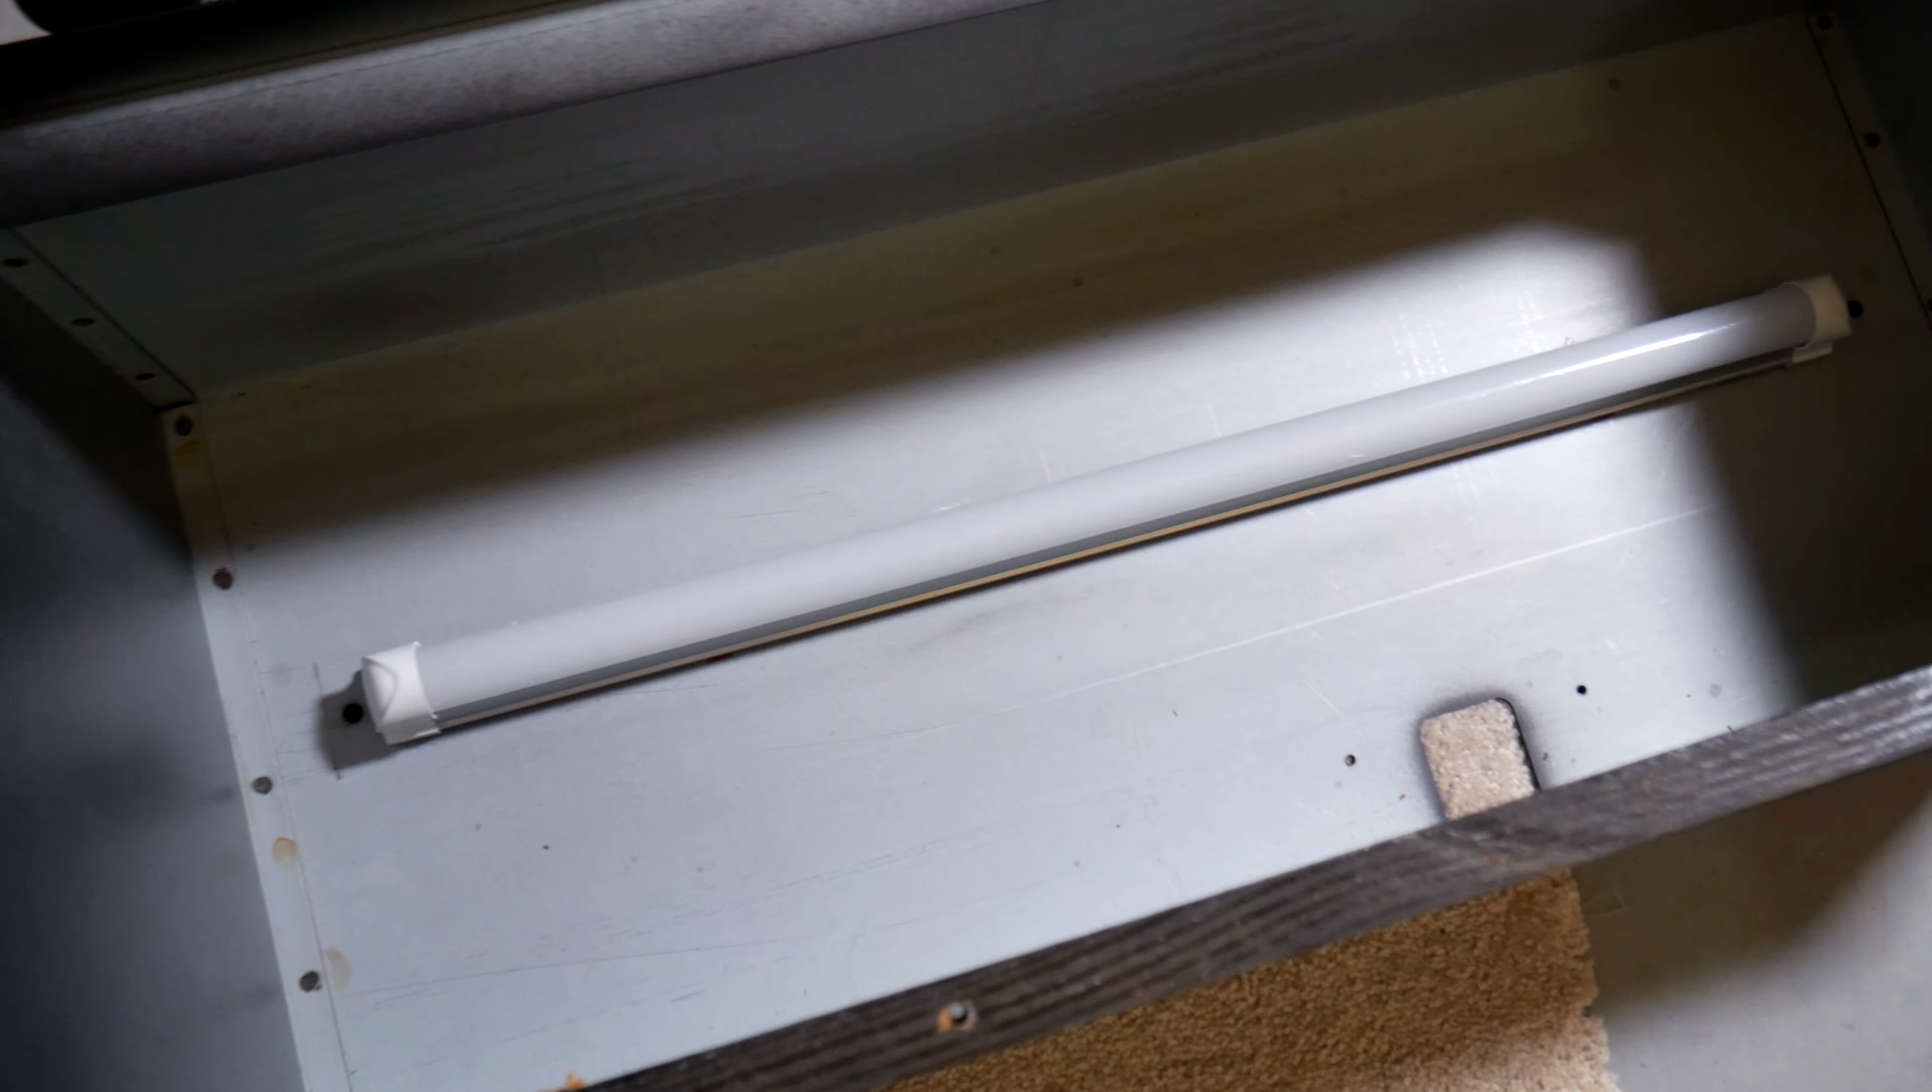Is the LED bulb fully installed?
Yes.